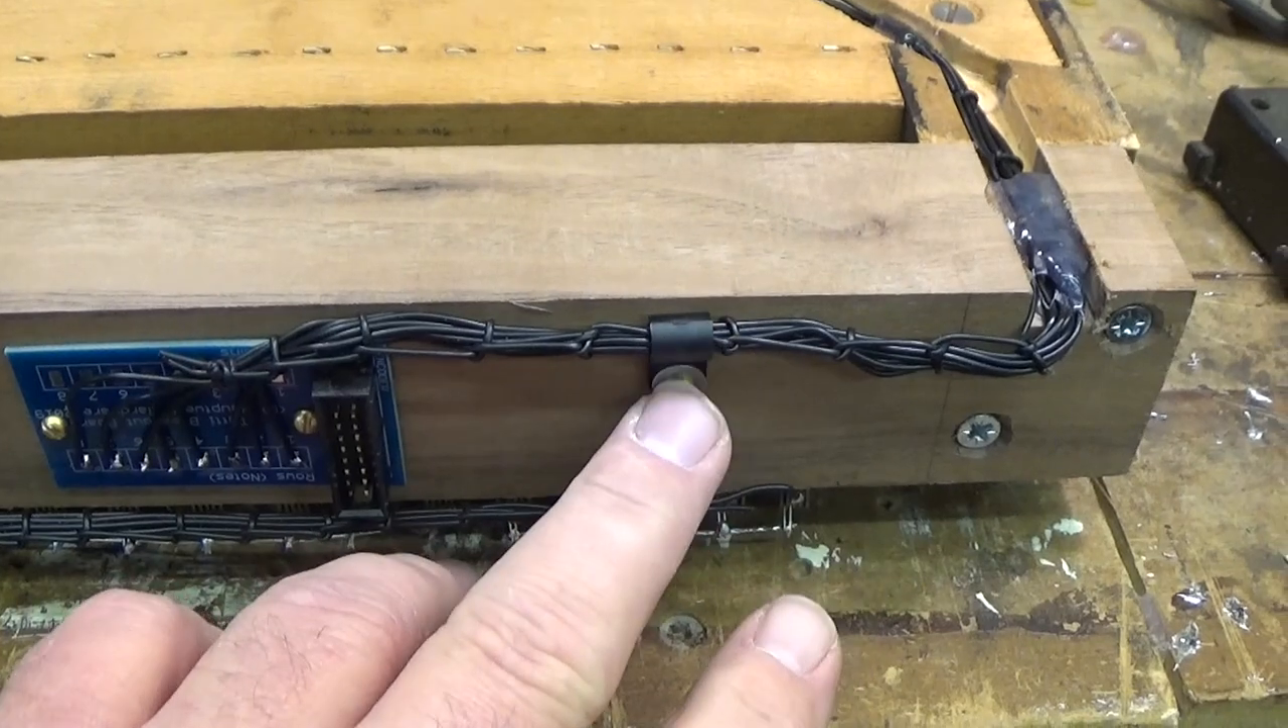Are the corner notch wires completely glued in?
Yes.